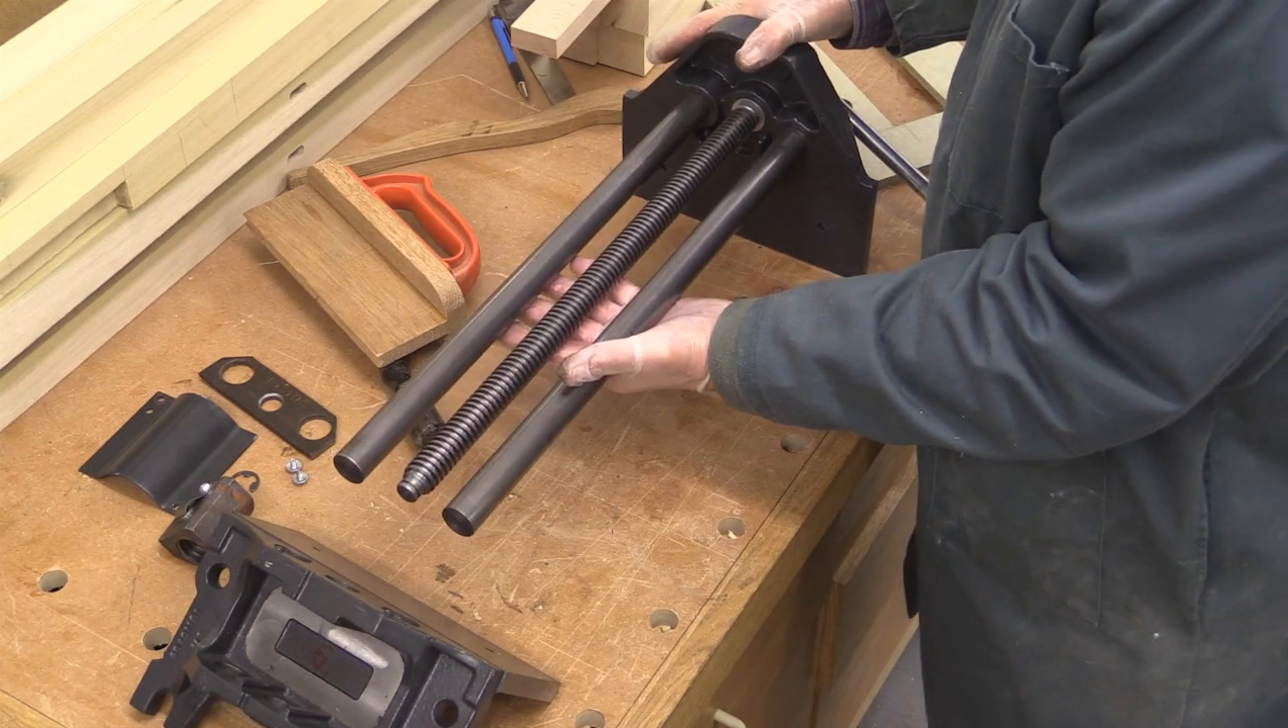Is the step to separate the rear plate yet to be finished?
No.